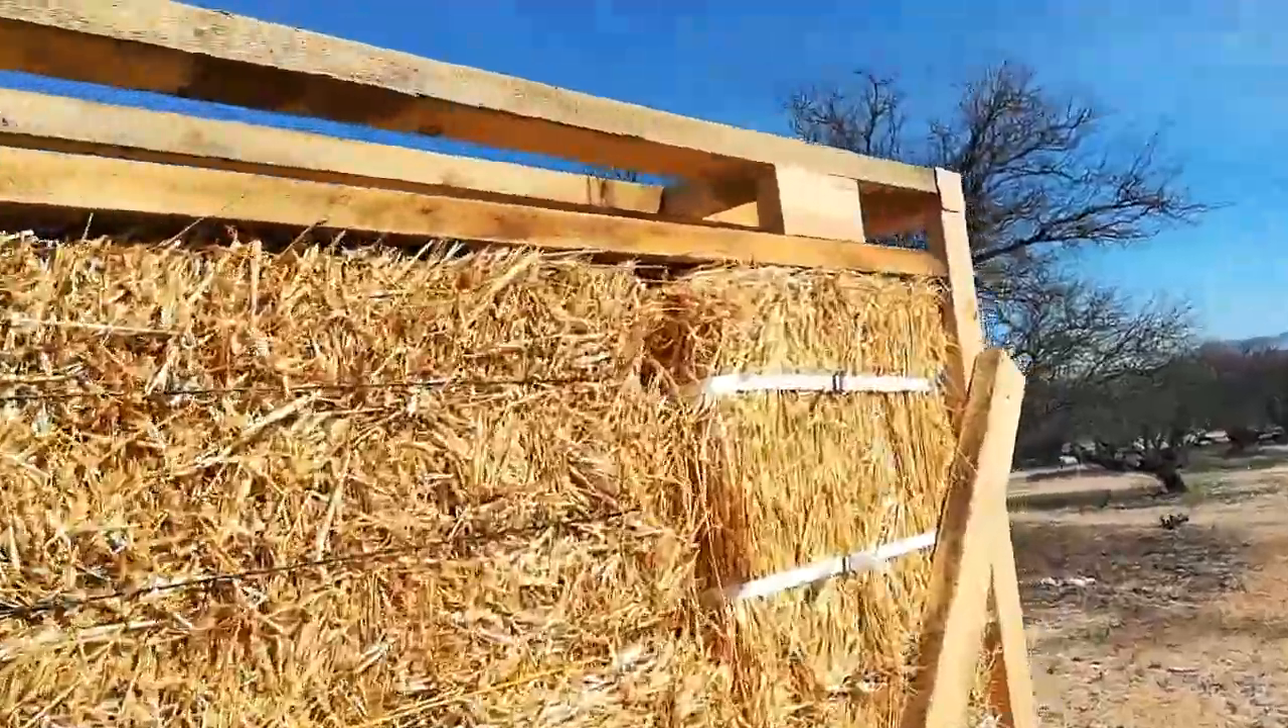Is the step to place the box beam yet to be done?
No.